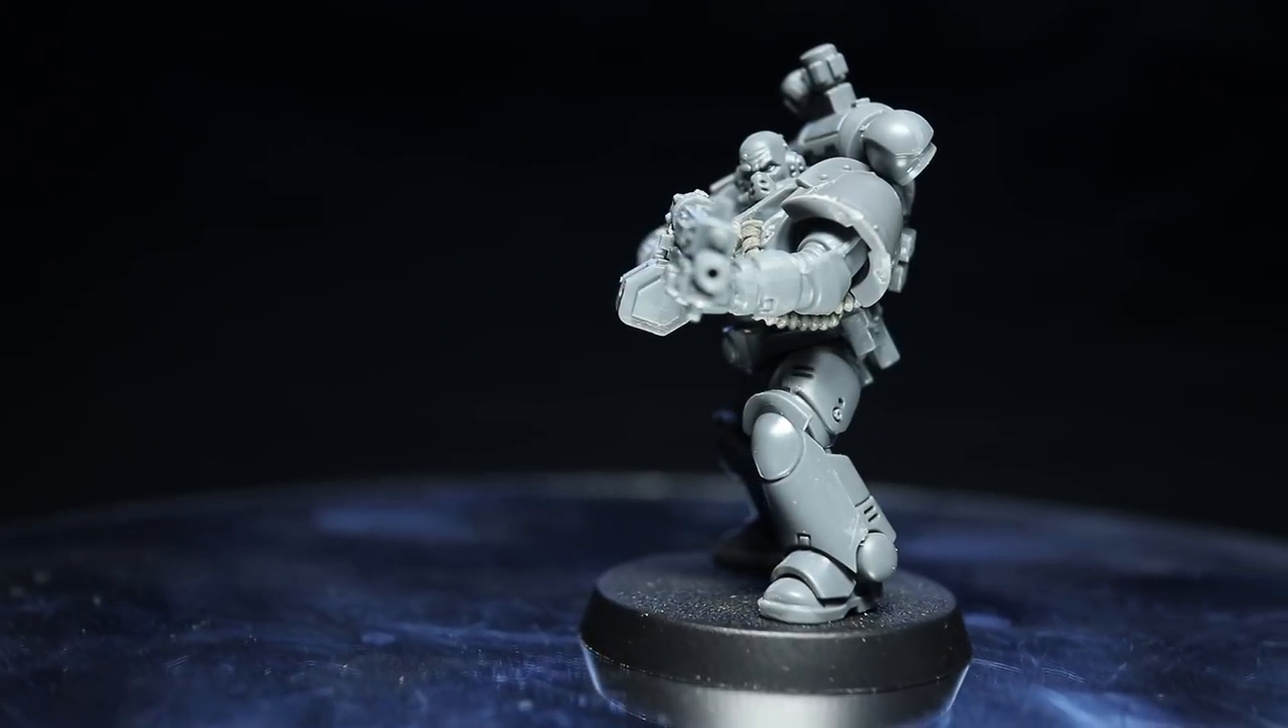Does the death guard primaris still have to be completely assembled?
No.